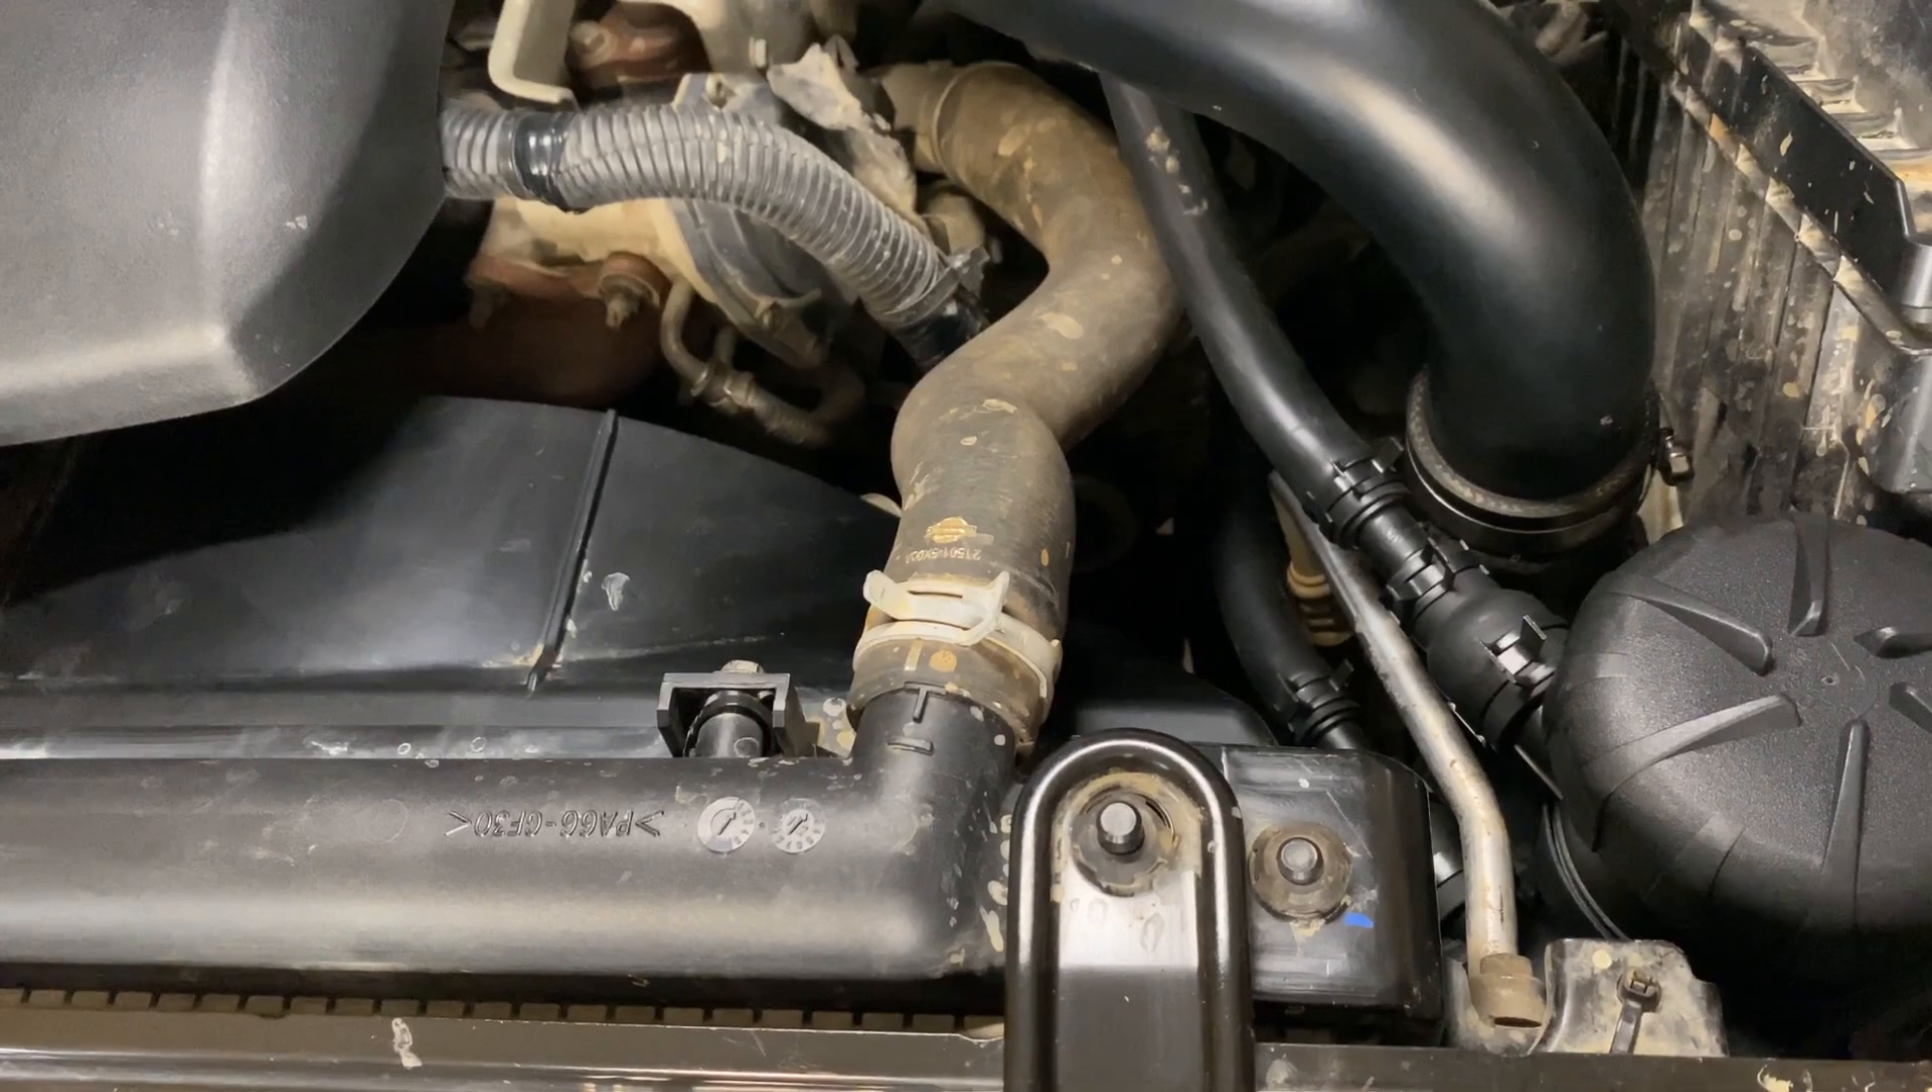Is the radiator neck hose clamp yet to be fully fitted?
No.